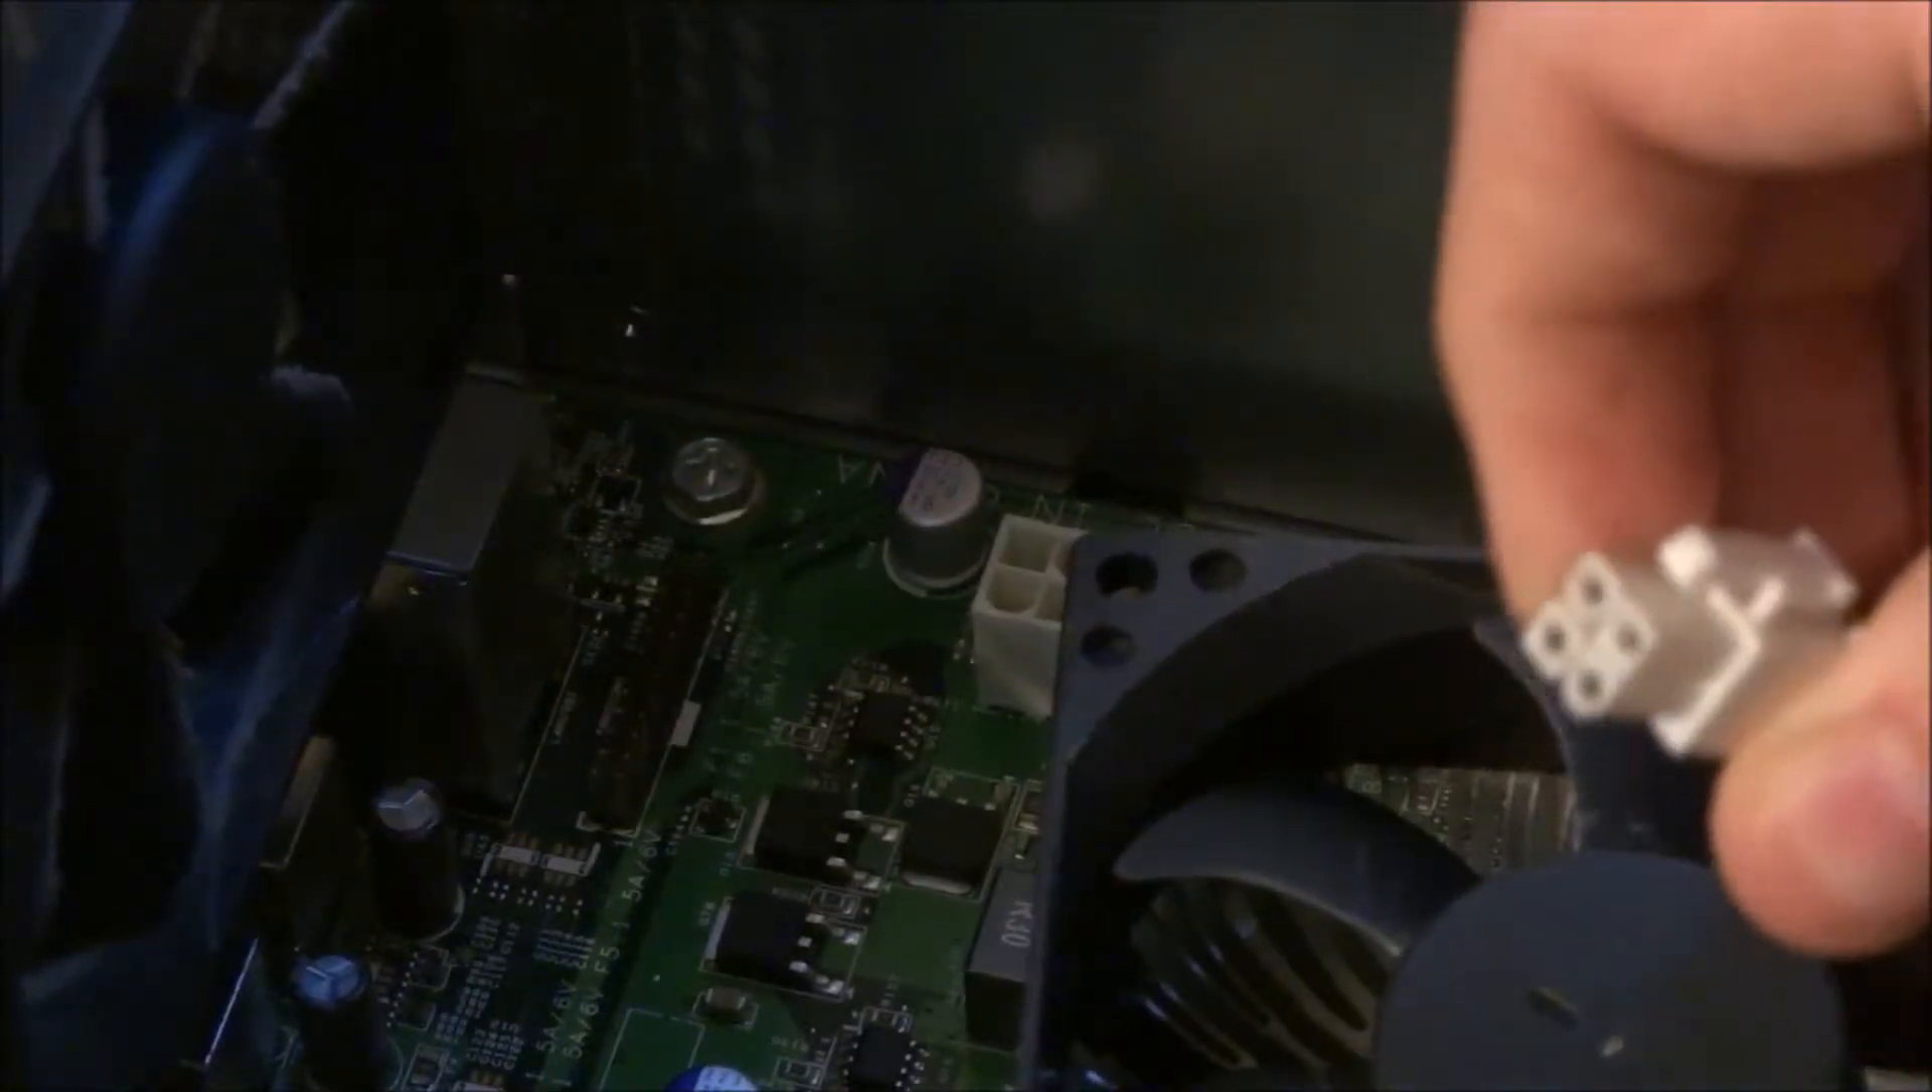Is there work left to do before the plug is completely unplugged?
No.